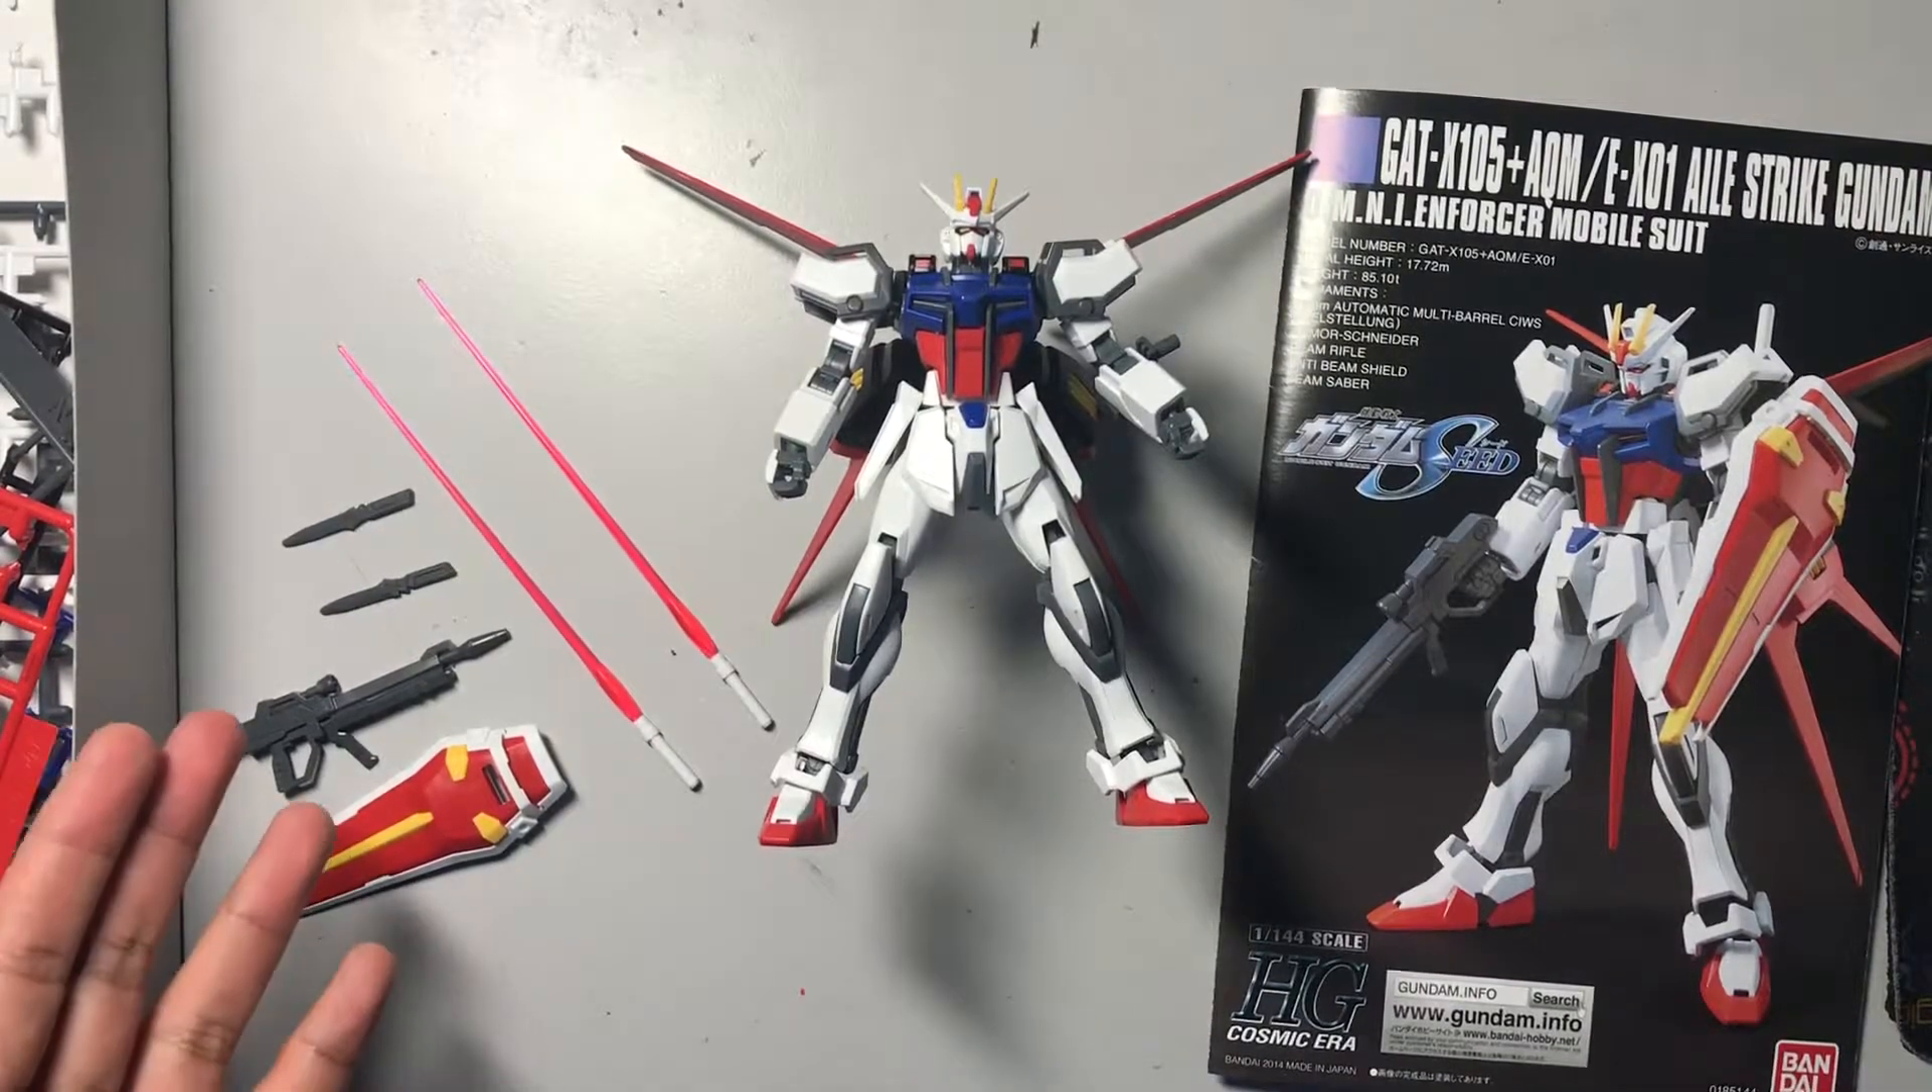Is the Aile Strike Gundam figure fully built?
Yes.